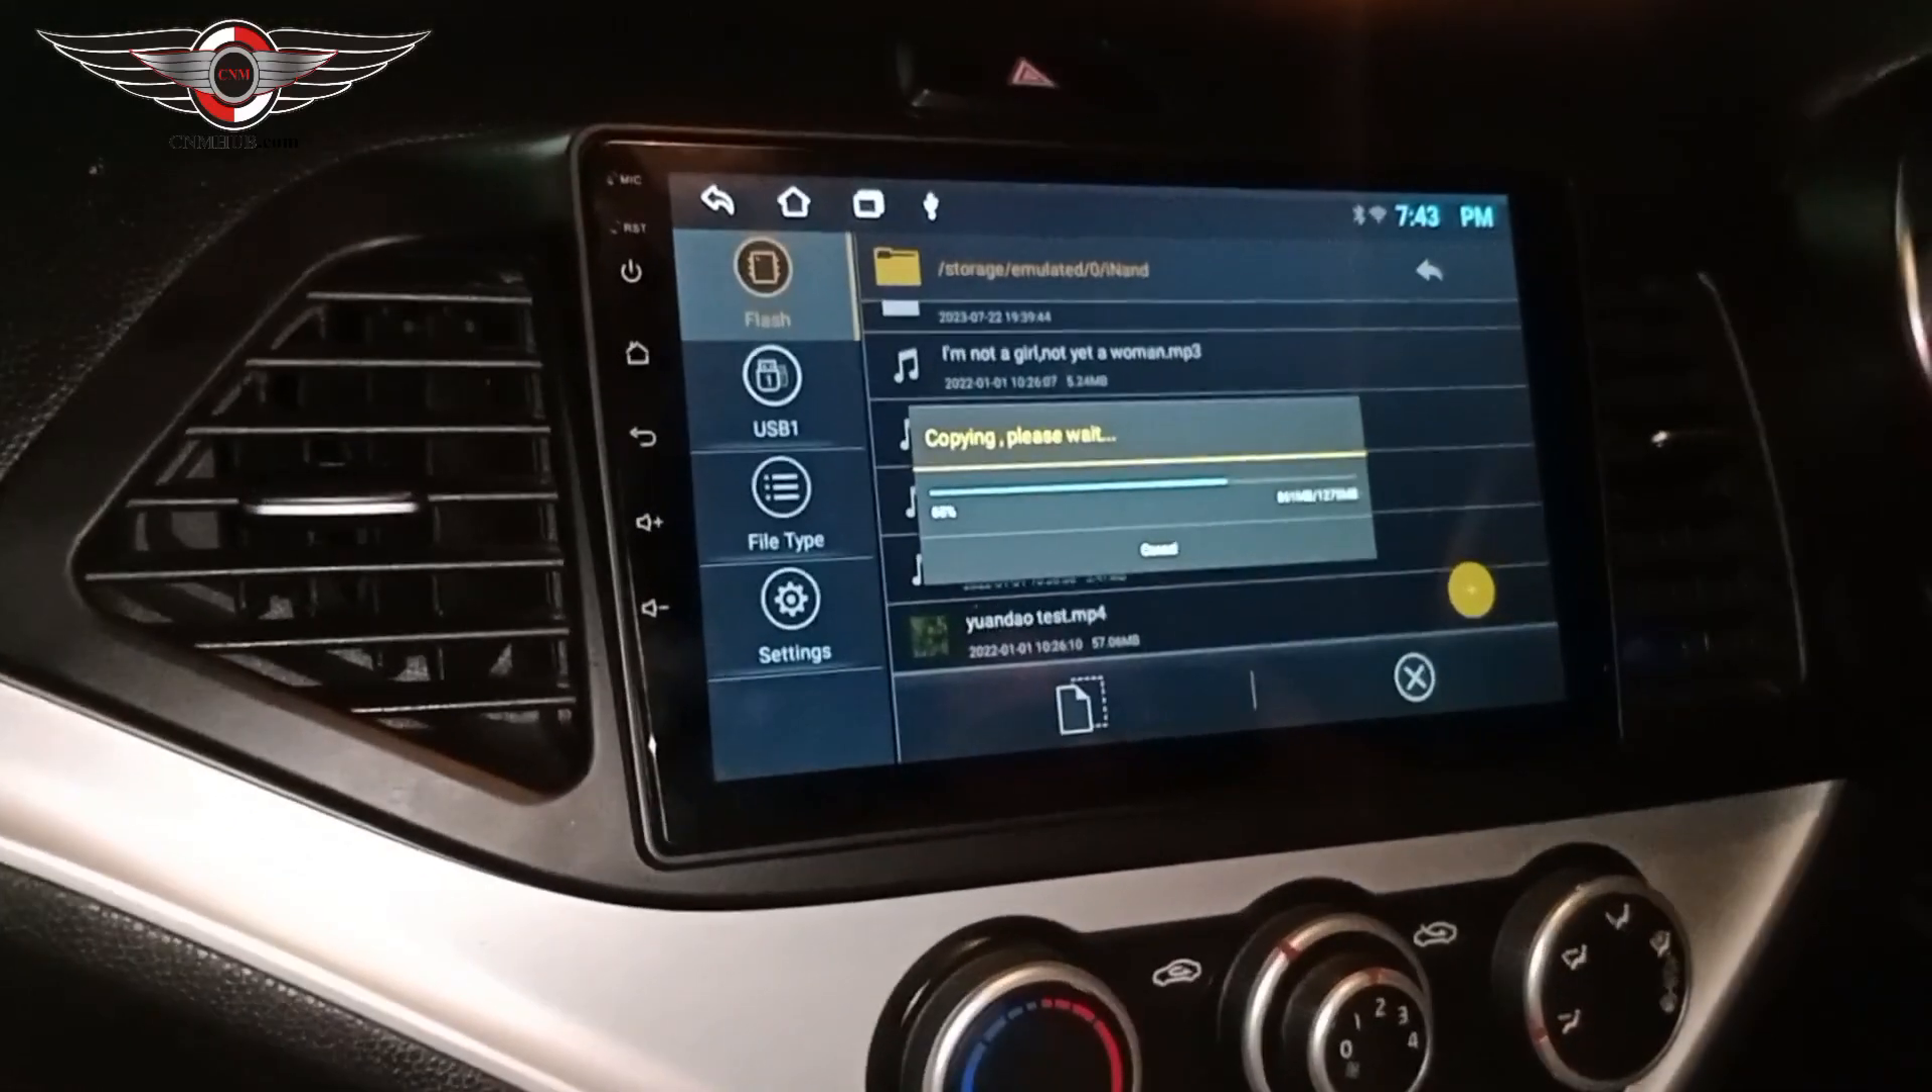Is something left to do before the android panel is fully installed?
No.